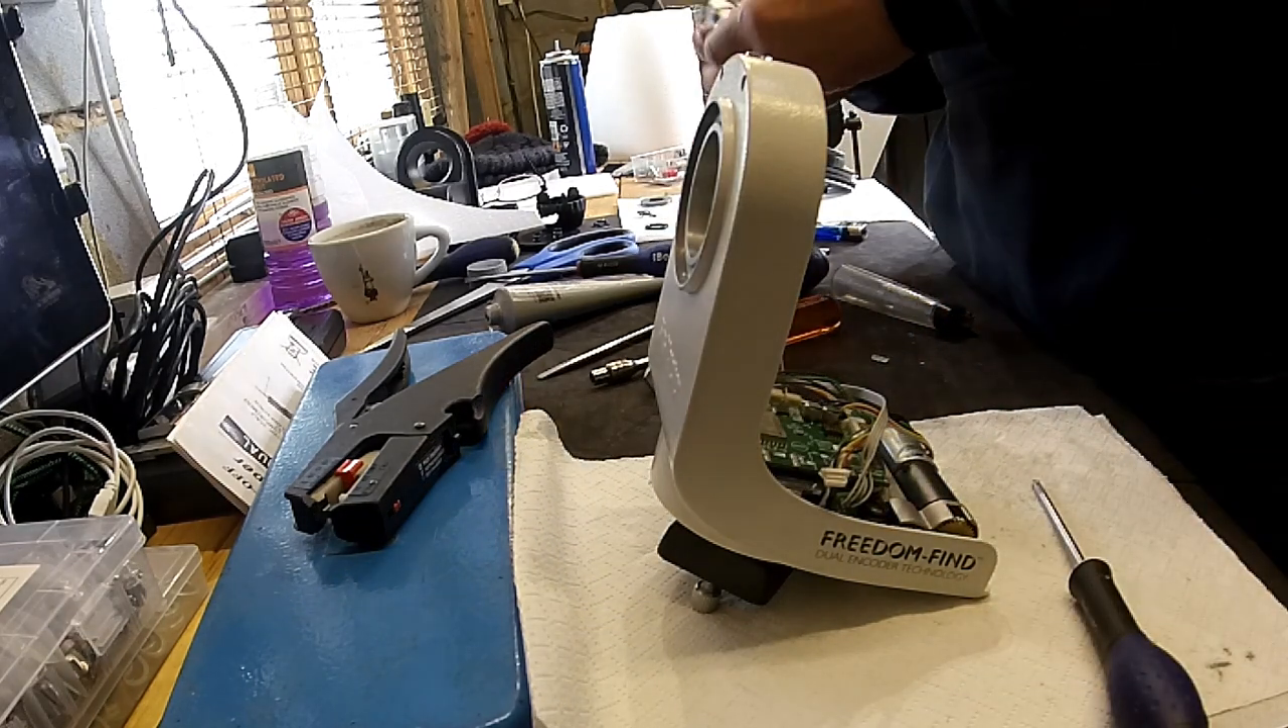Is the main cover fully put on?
No.